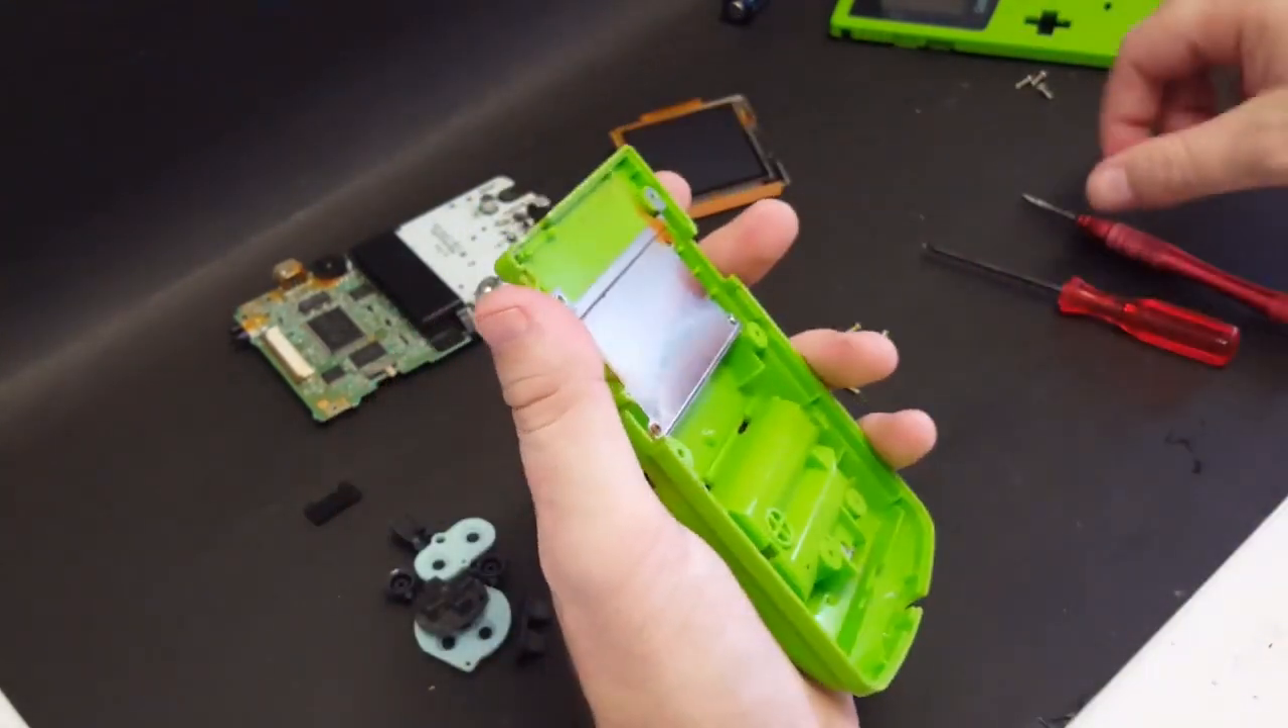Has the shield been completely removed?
No.